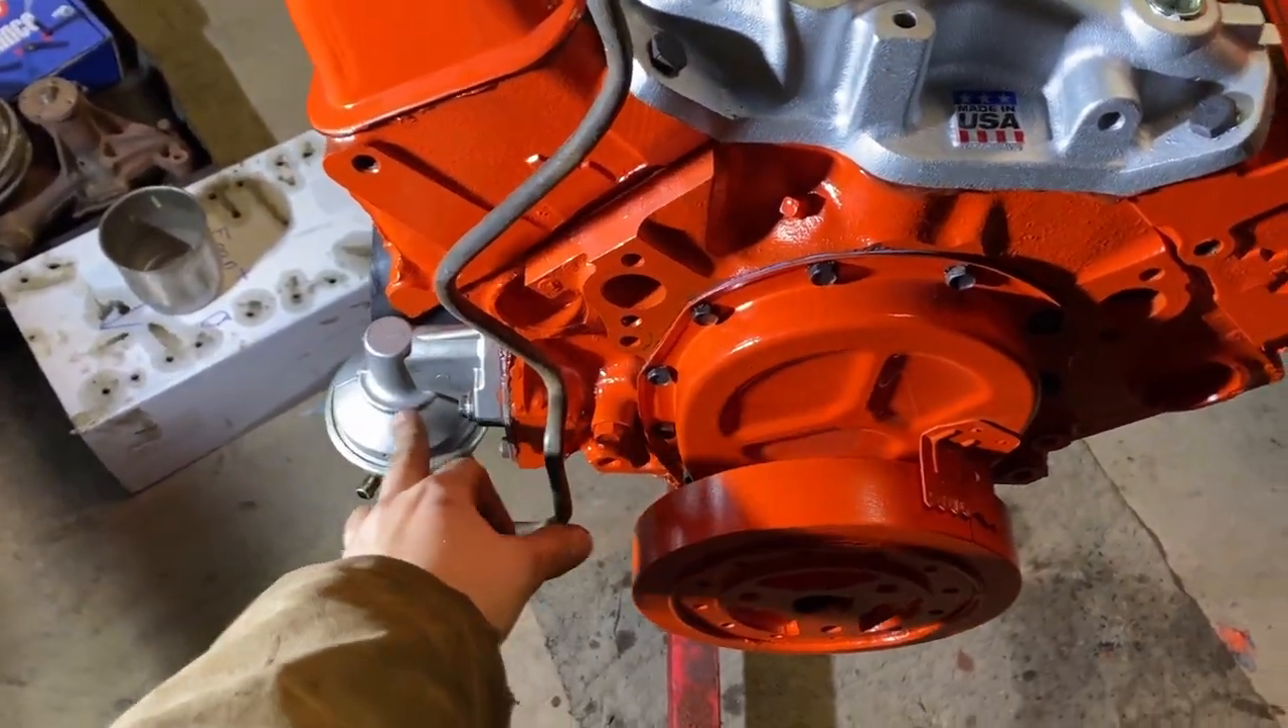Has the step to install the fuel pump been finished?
Yes.